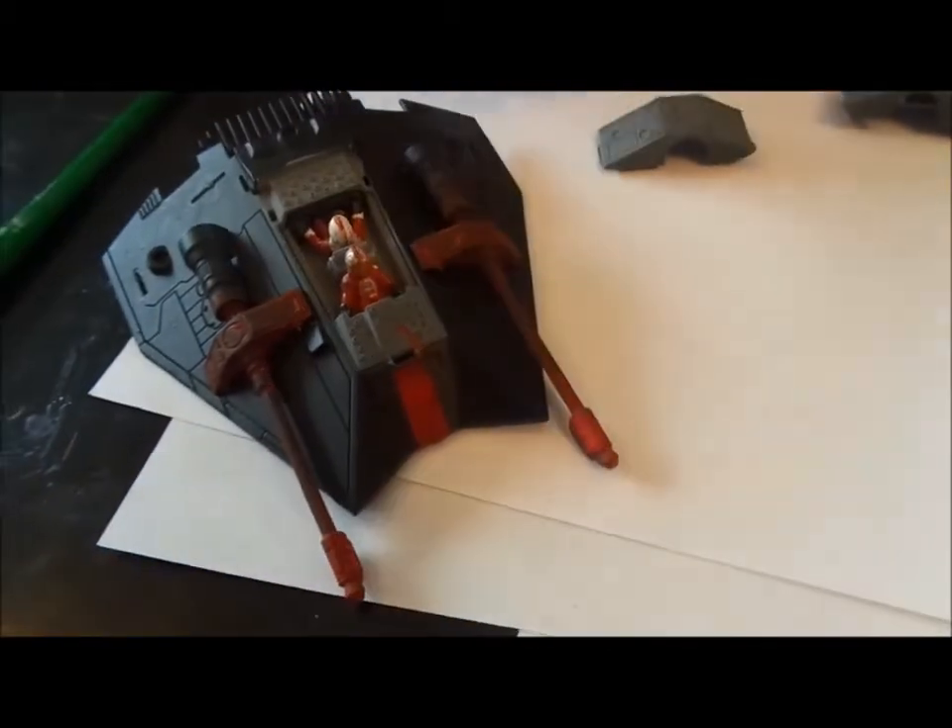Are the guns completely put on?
Yes.